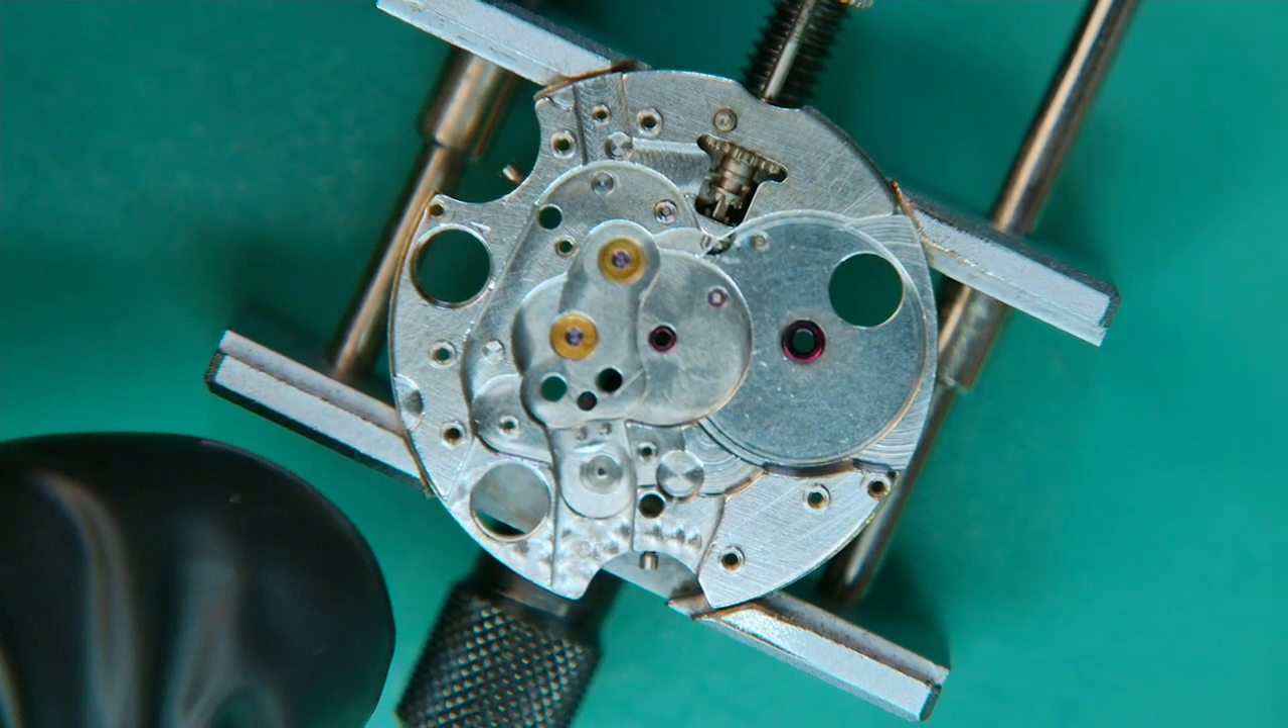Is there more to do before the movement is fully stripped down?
Yes.